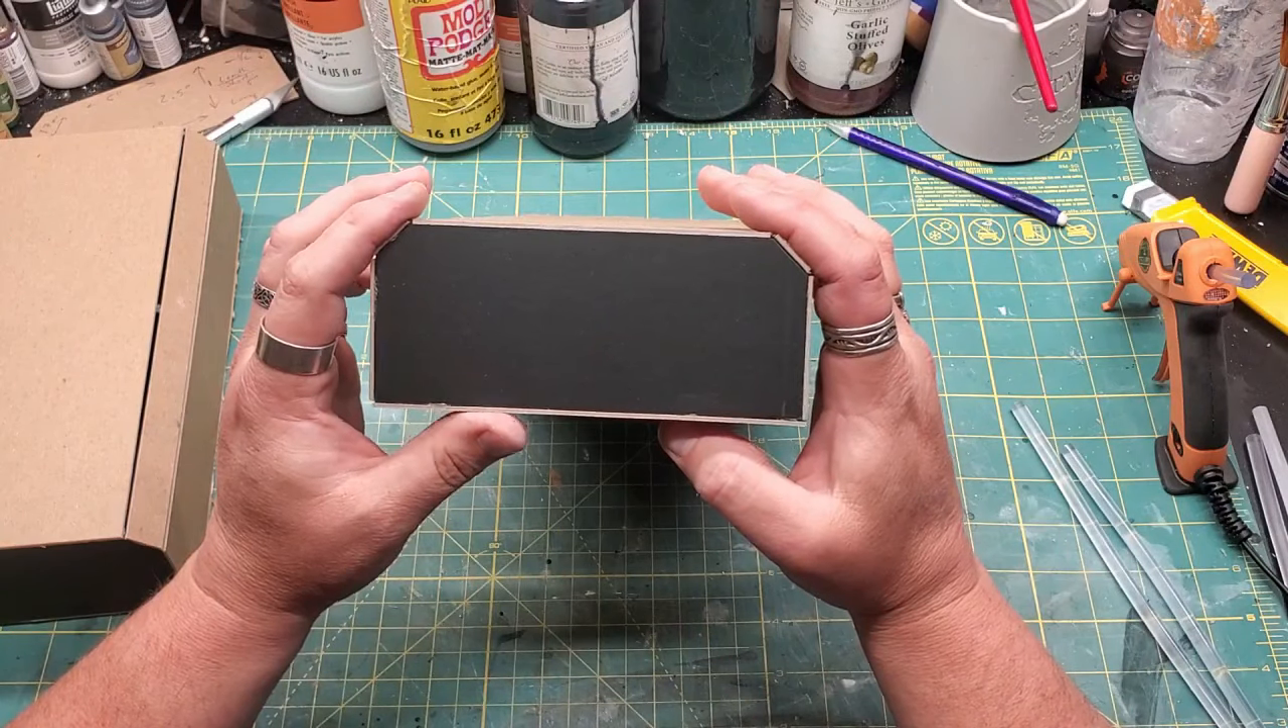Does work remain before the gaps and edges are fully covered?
Yes.